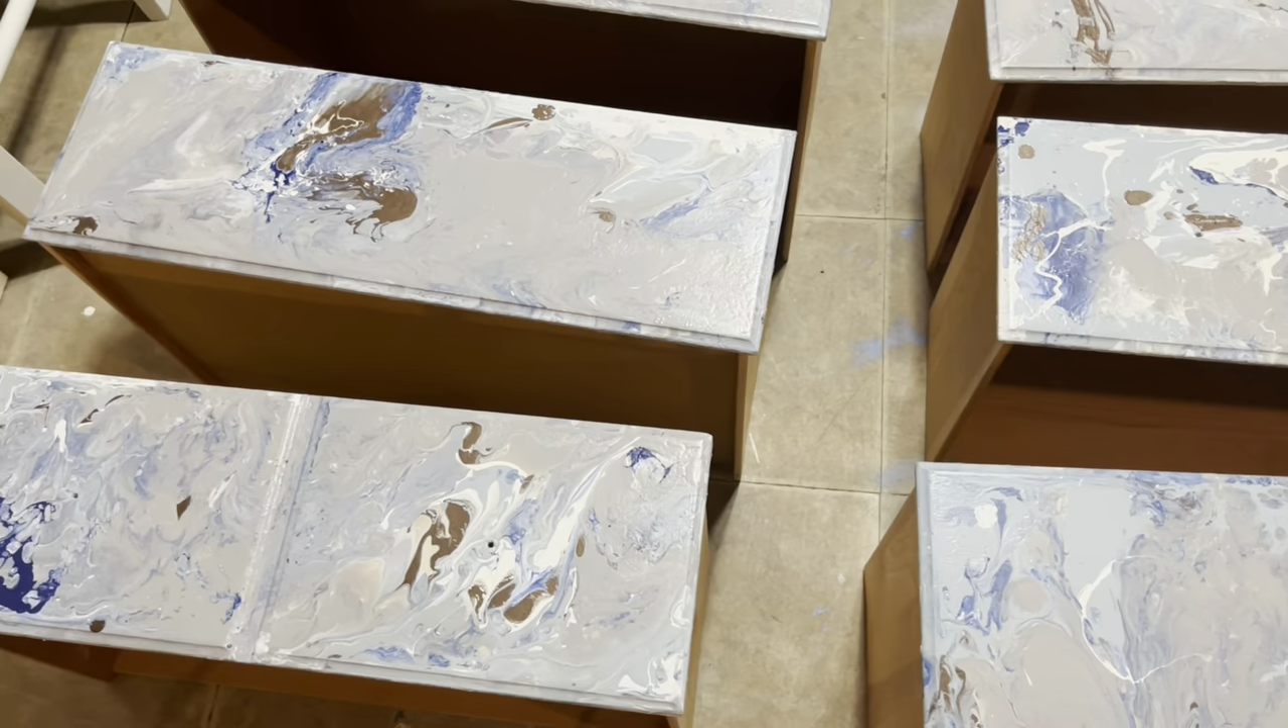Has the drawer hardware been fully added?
No.